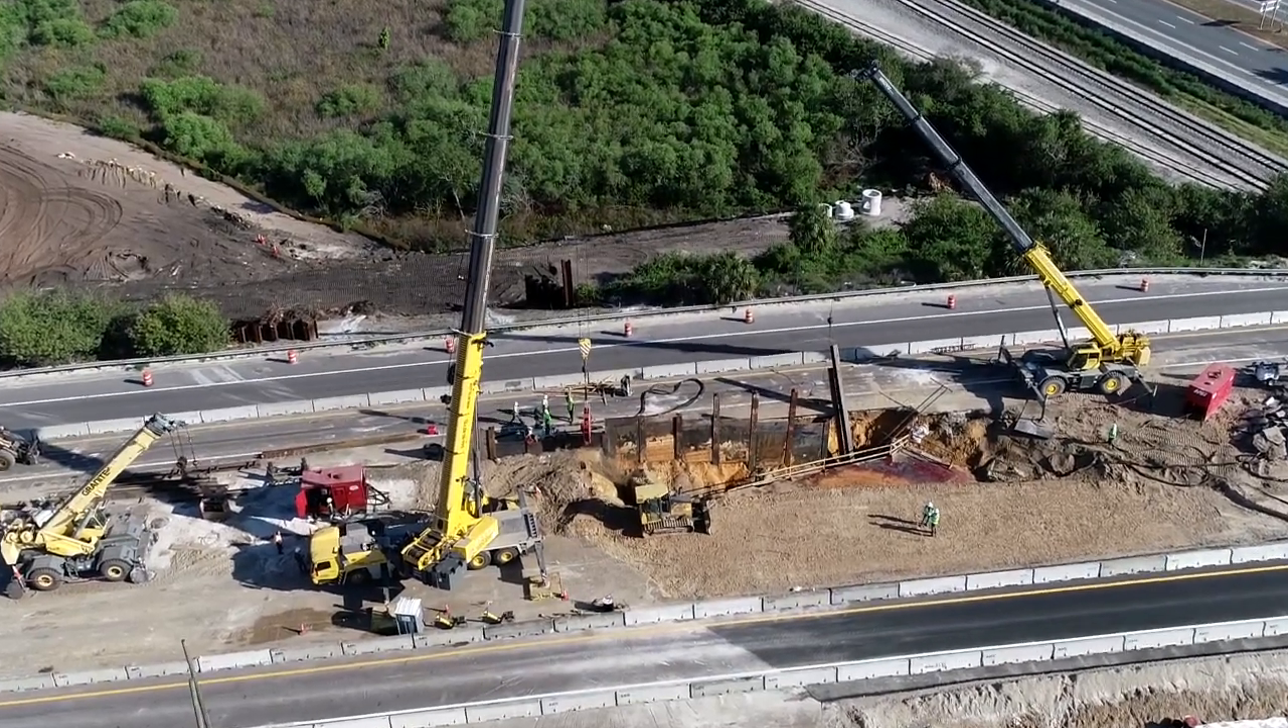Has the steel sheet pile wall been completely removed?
No.